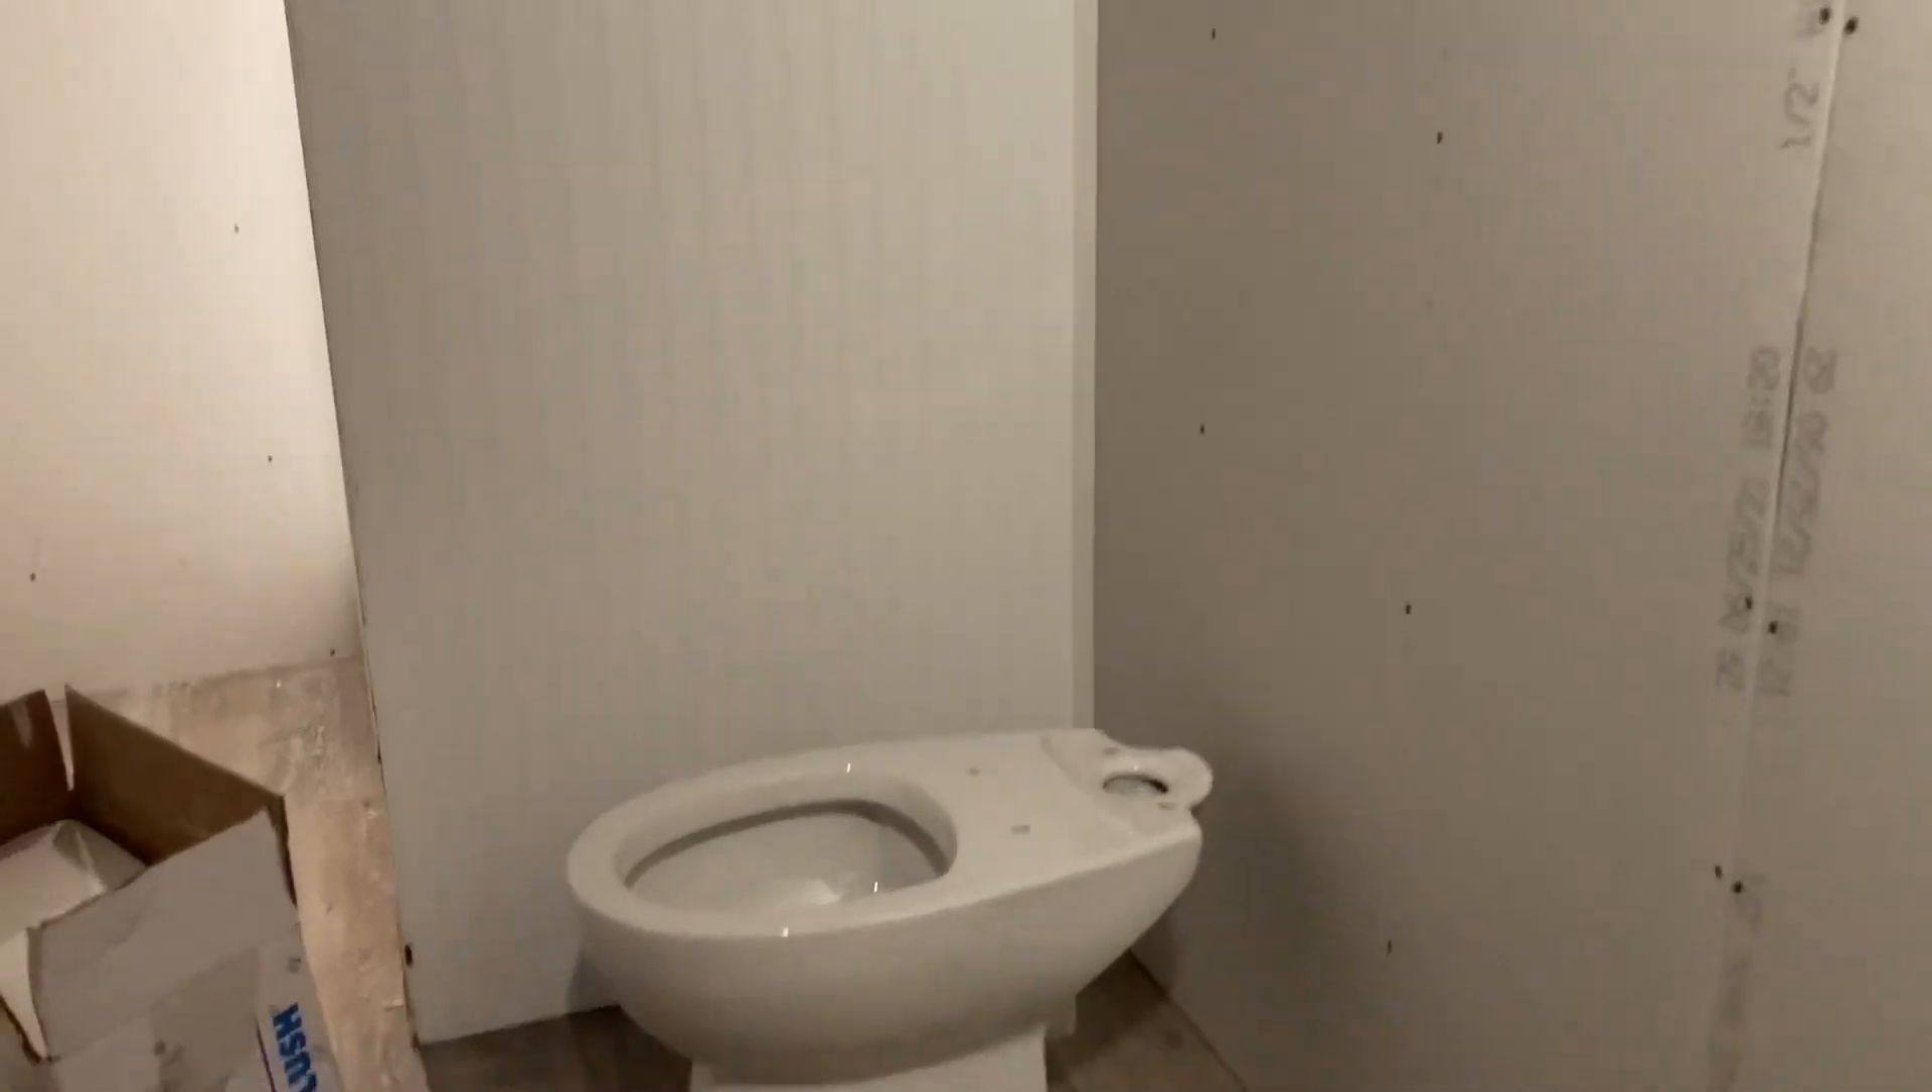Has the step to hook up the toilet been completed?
No.